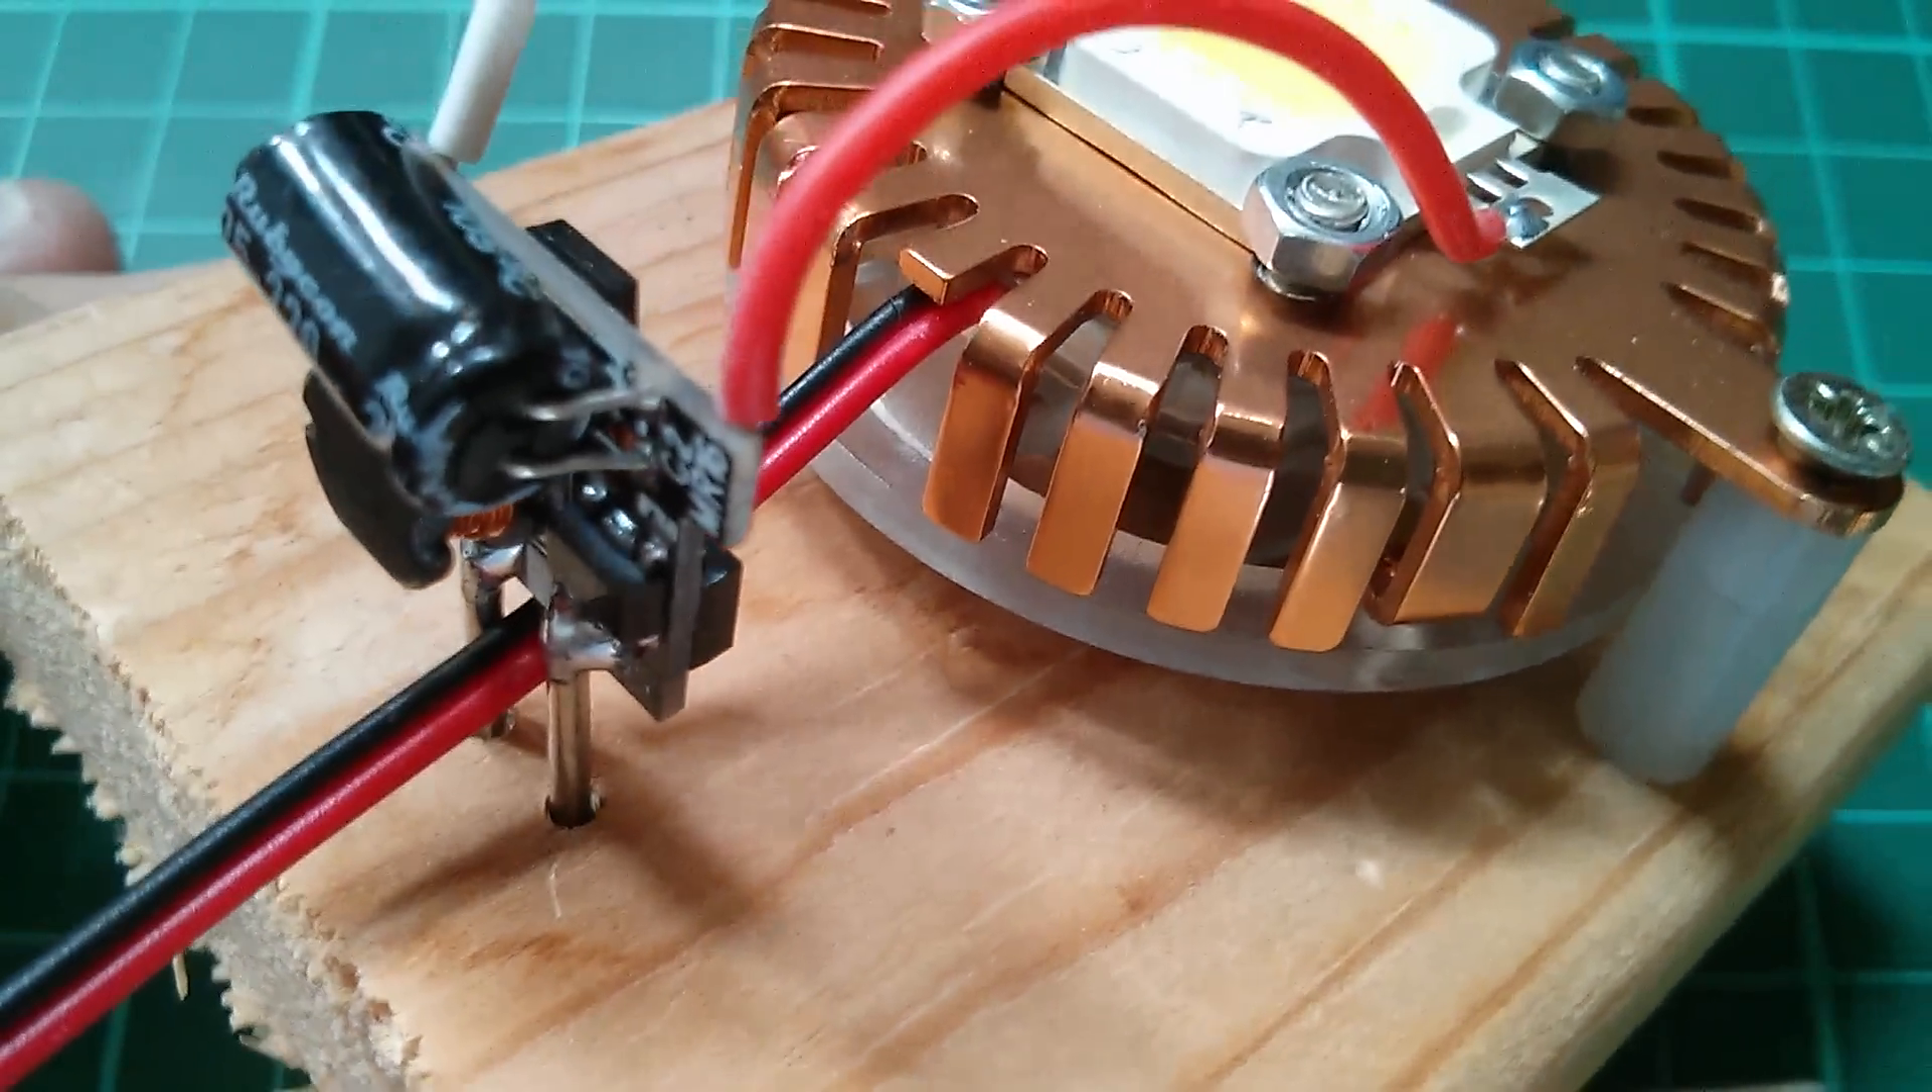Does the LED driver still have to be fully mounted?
No.